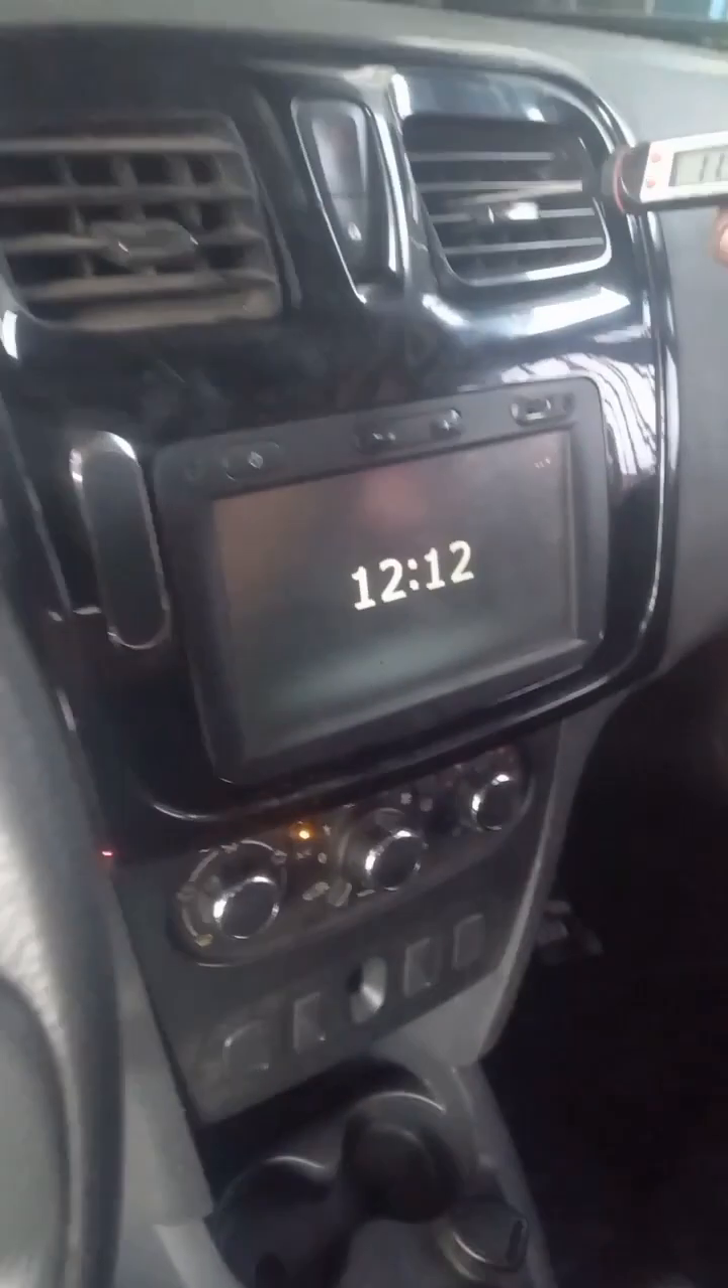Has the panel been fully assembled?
Yes.